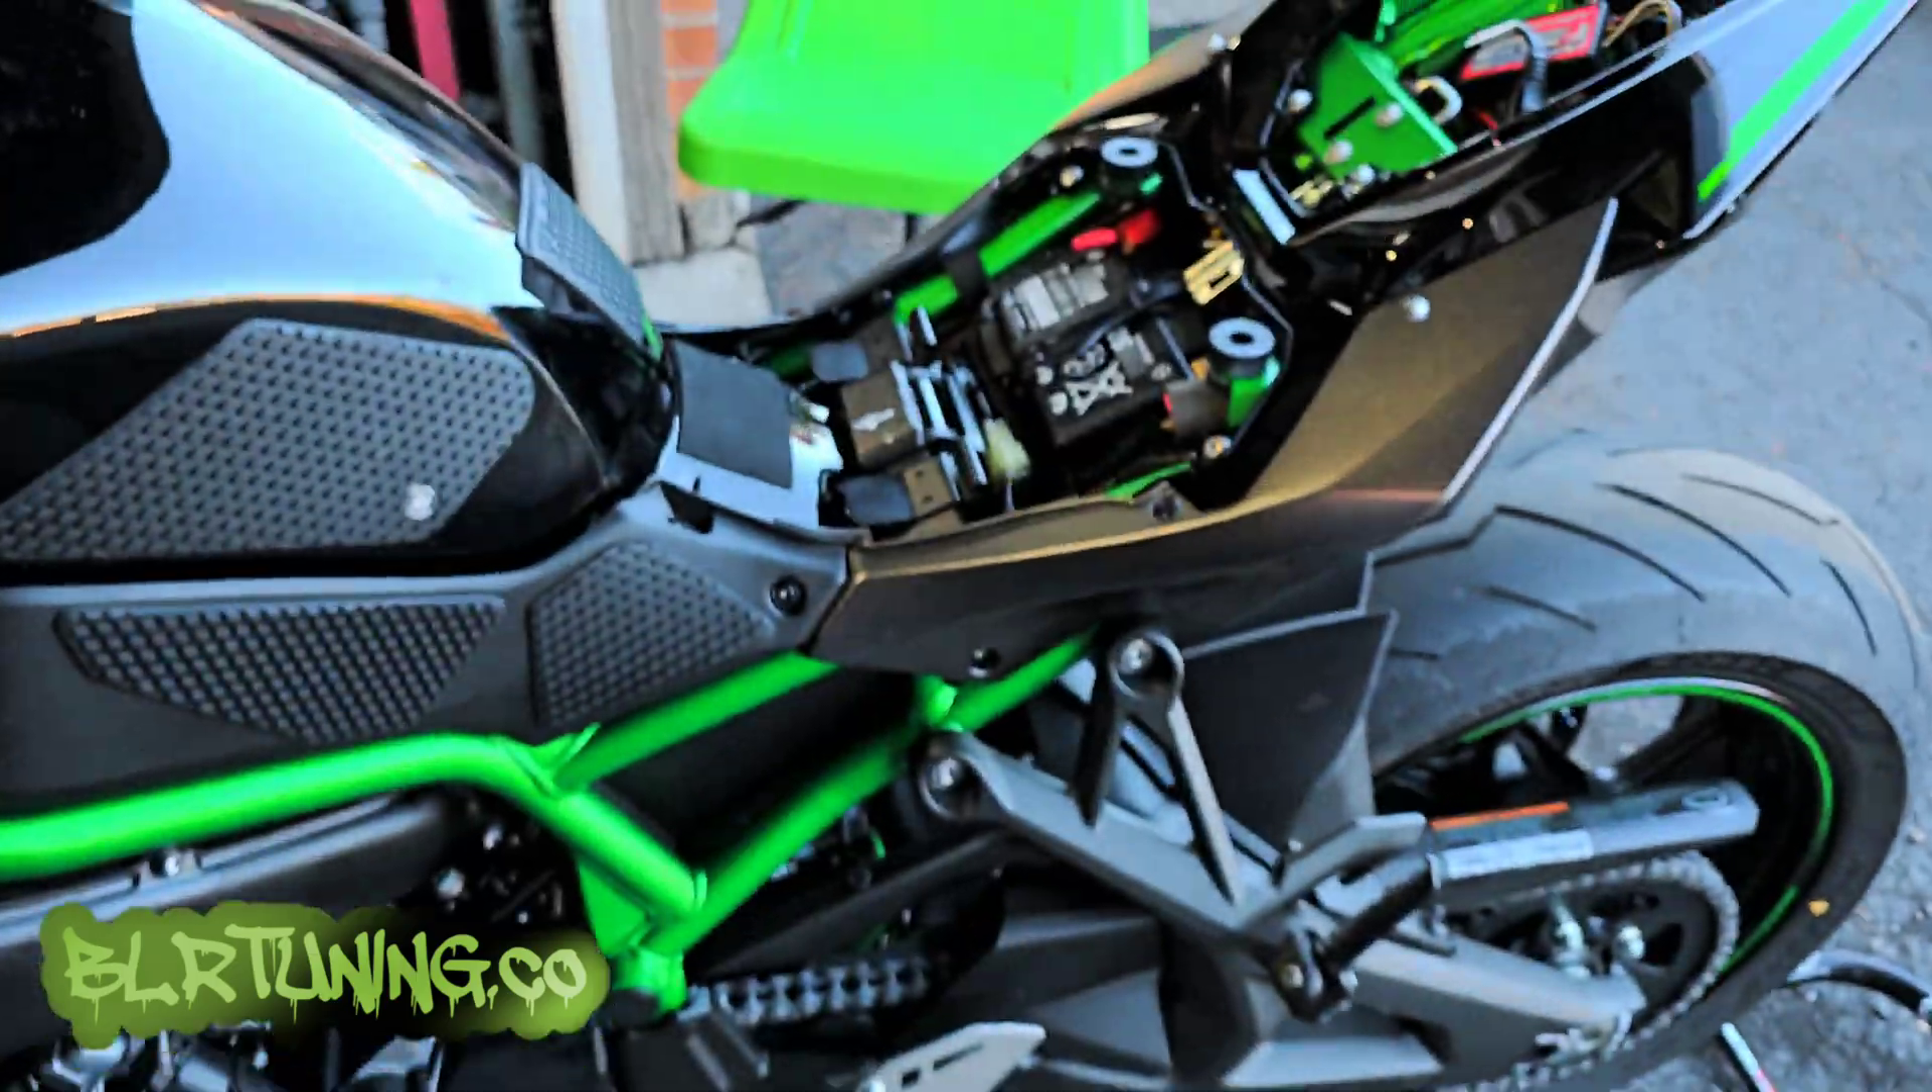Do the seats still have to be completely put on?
Yes.